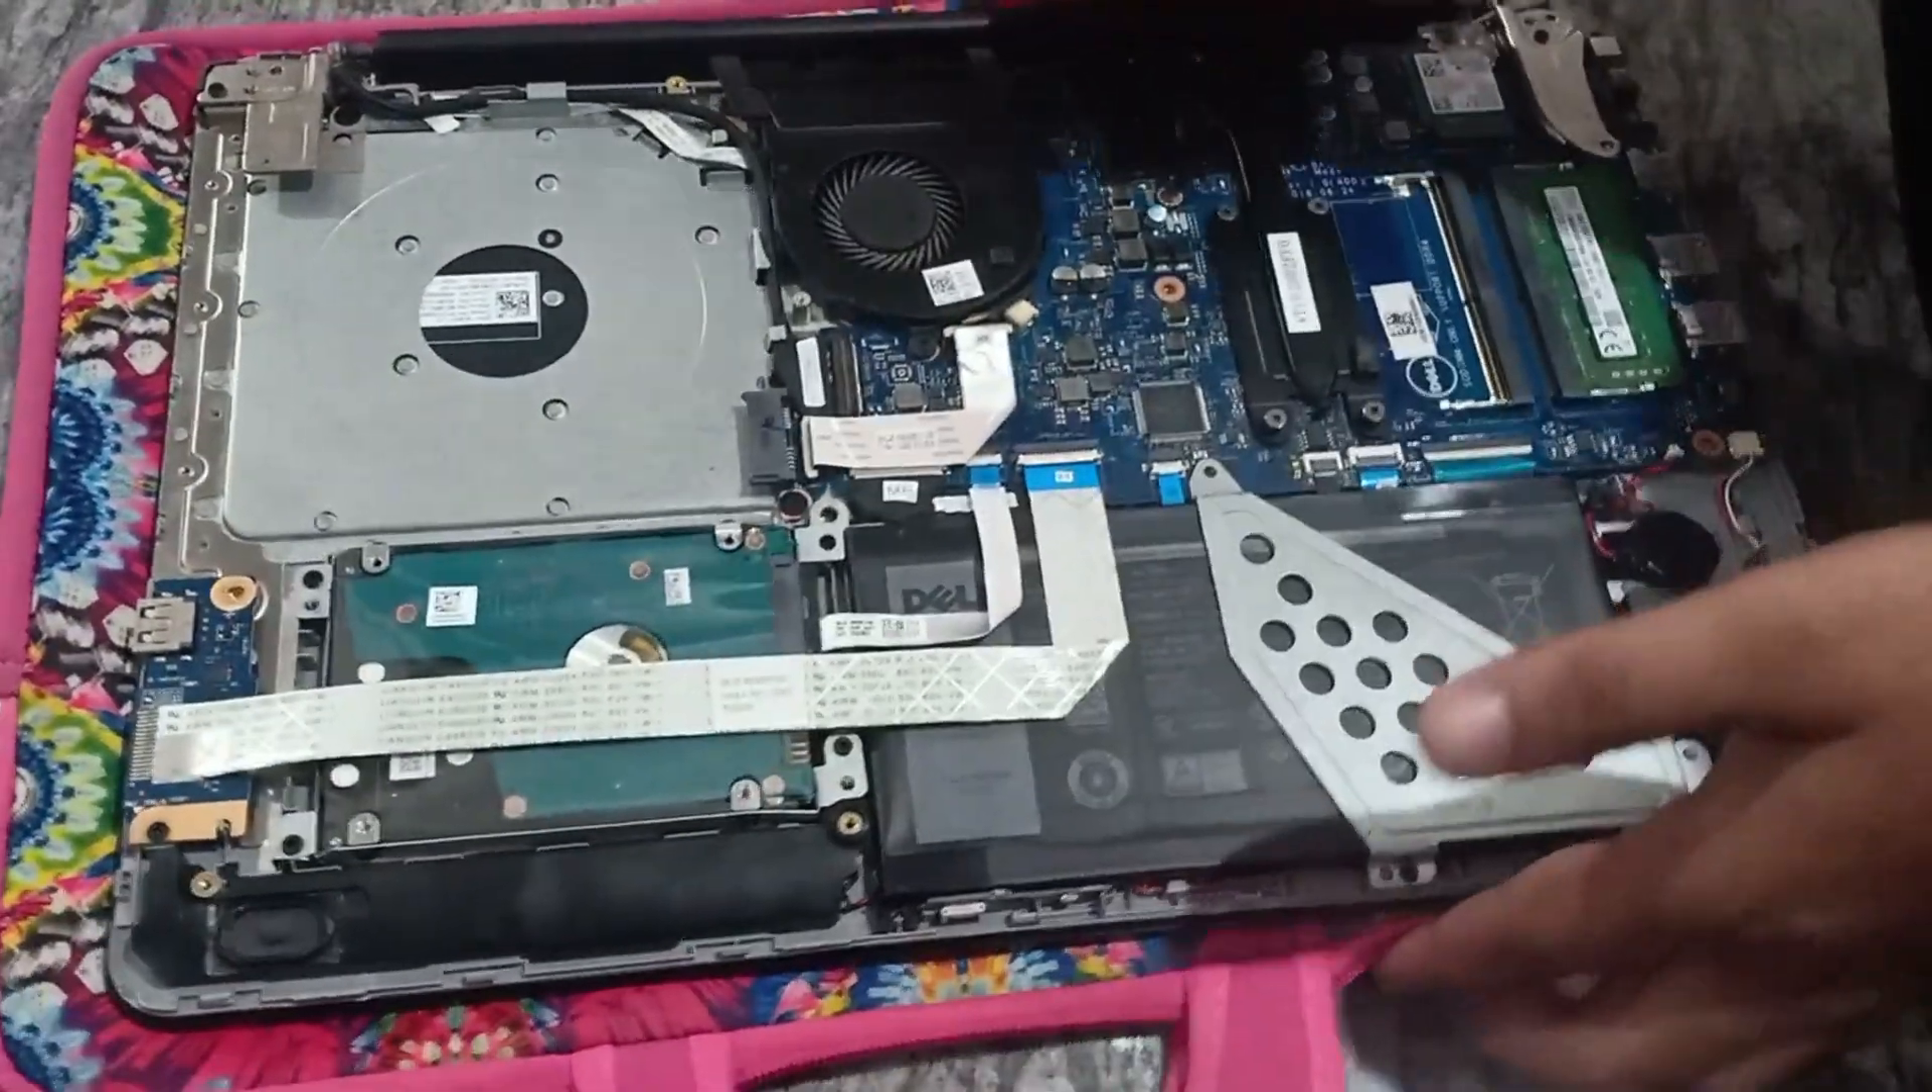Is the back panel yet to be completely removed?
No.